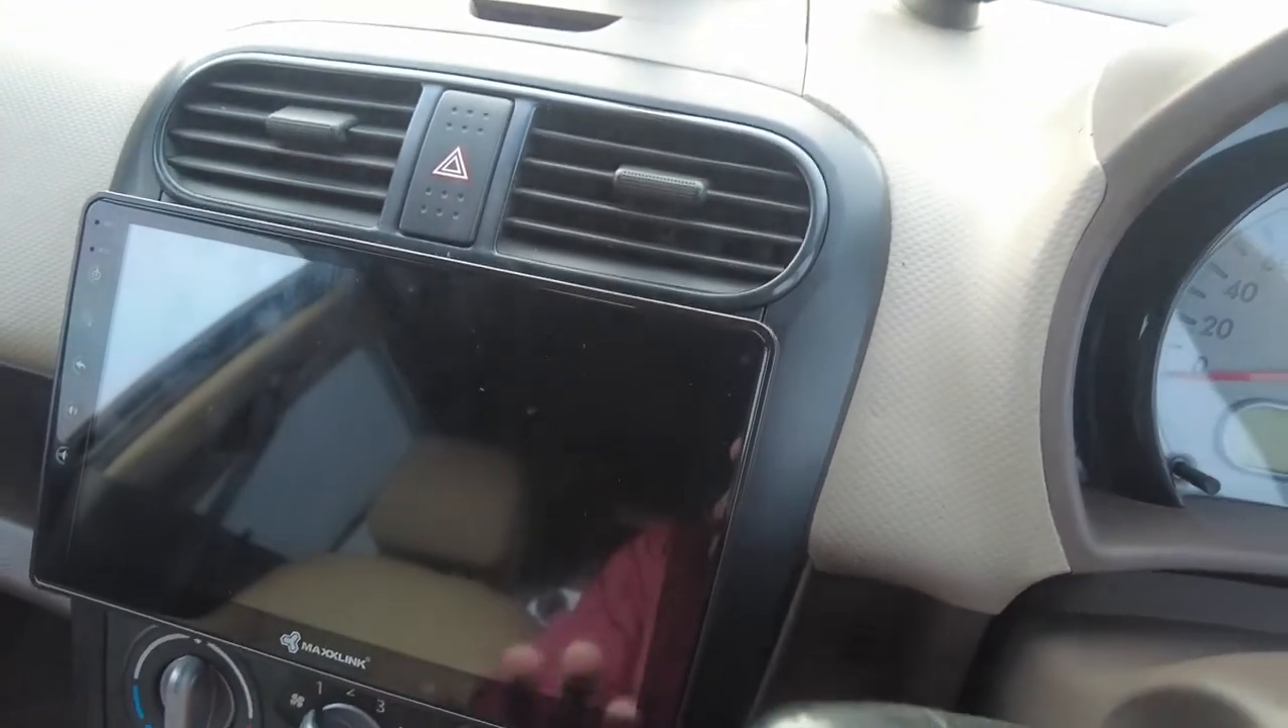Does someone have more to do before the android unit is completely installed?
No.